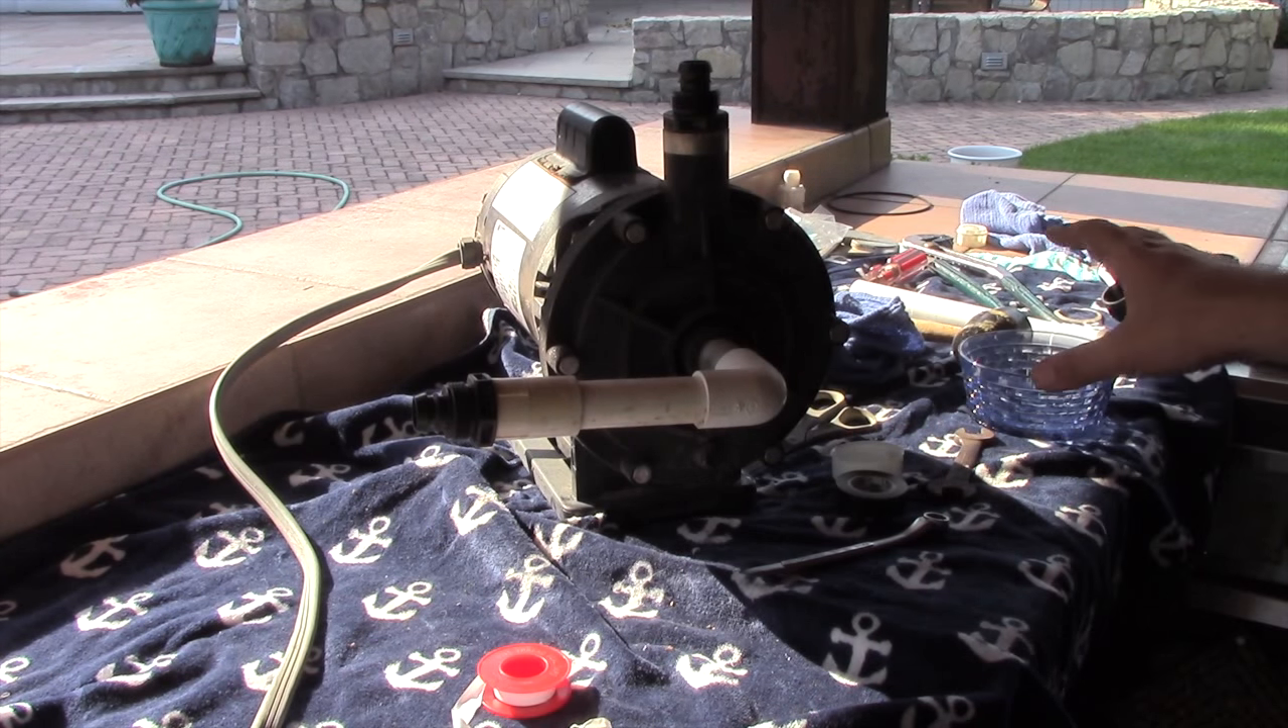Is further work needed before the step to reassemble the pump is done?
No.